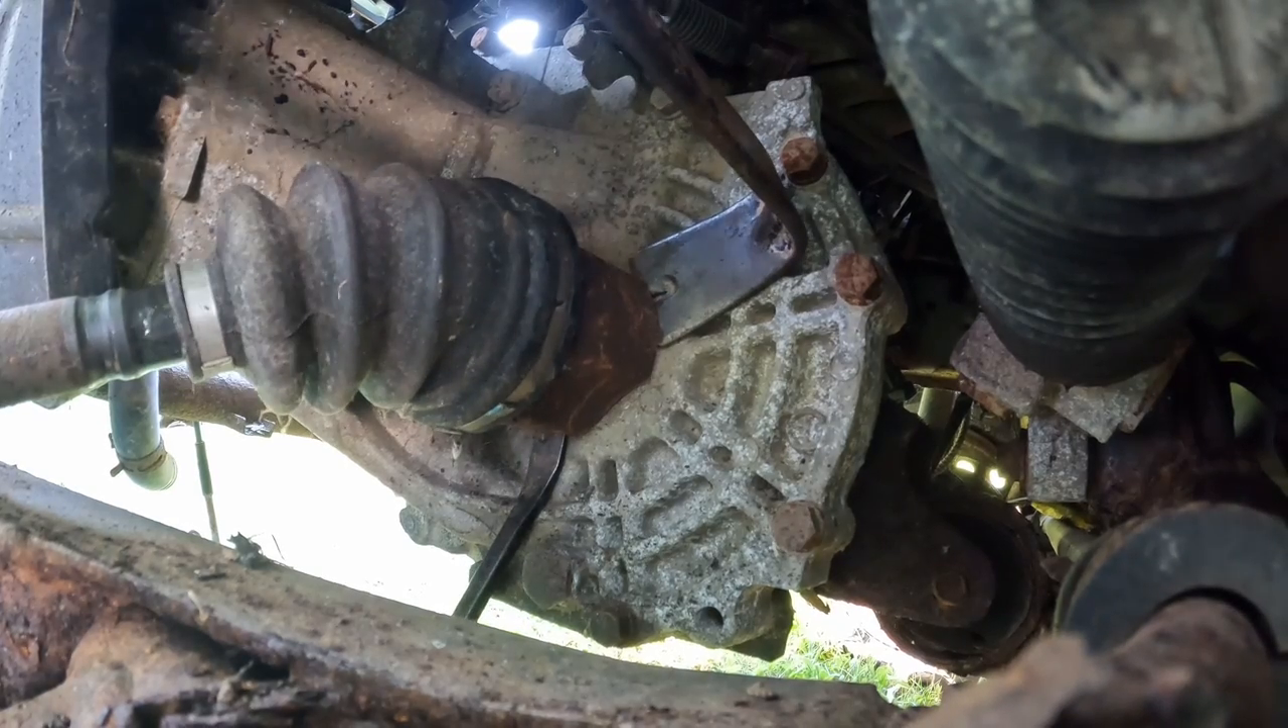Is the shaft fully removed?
No.